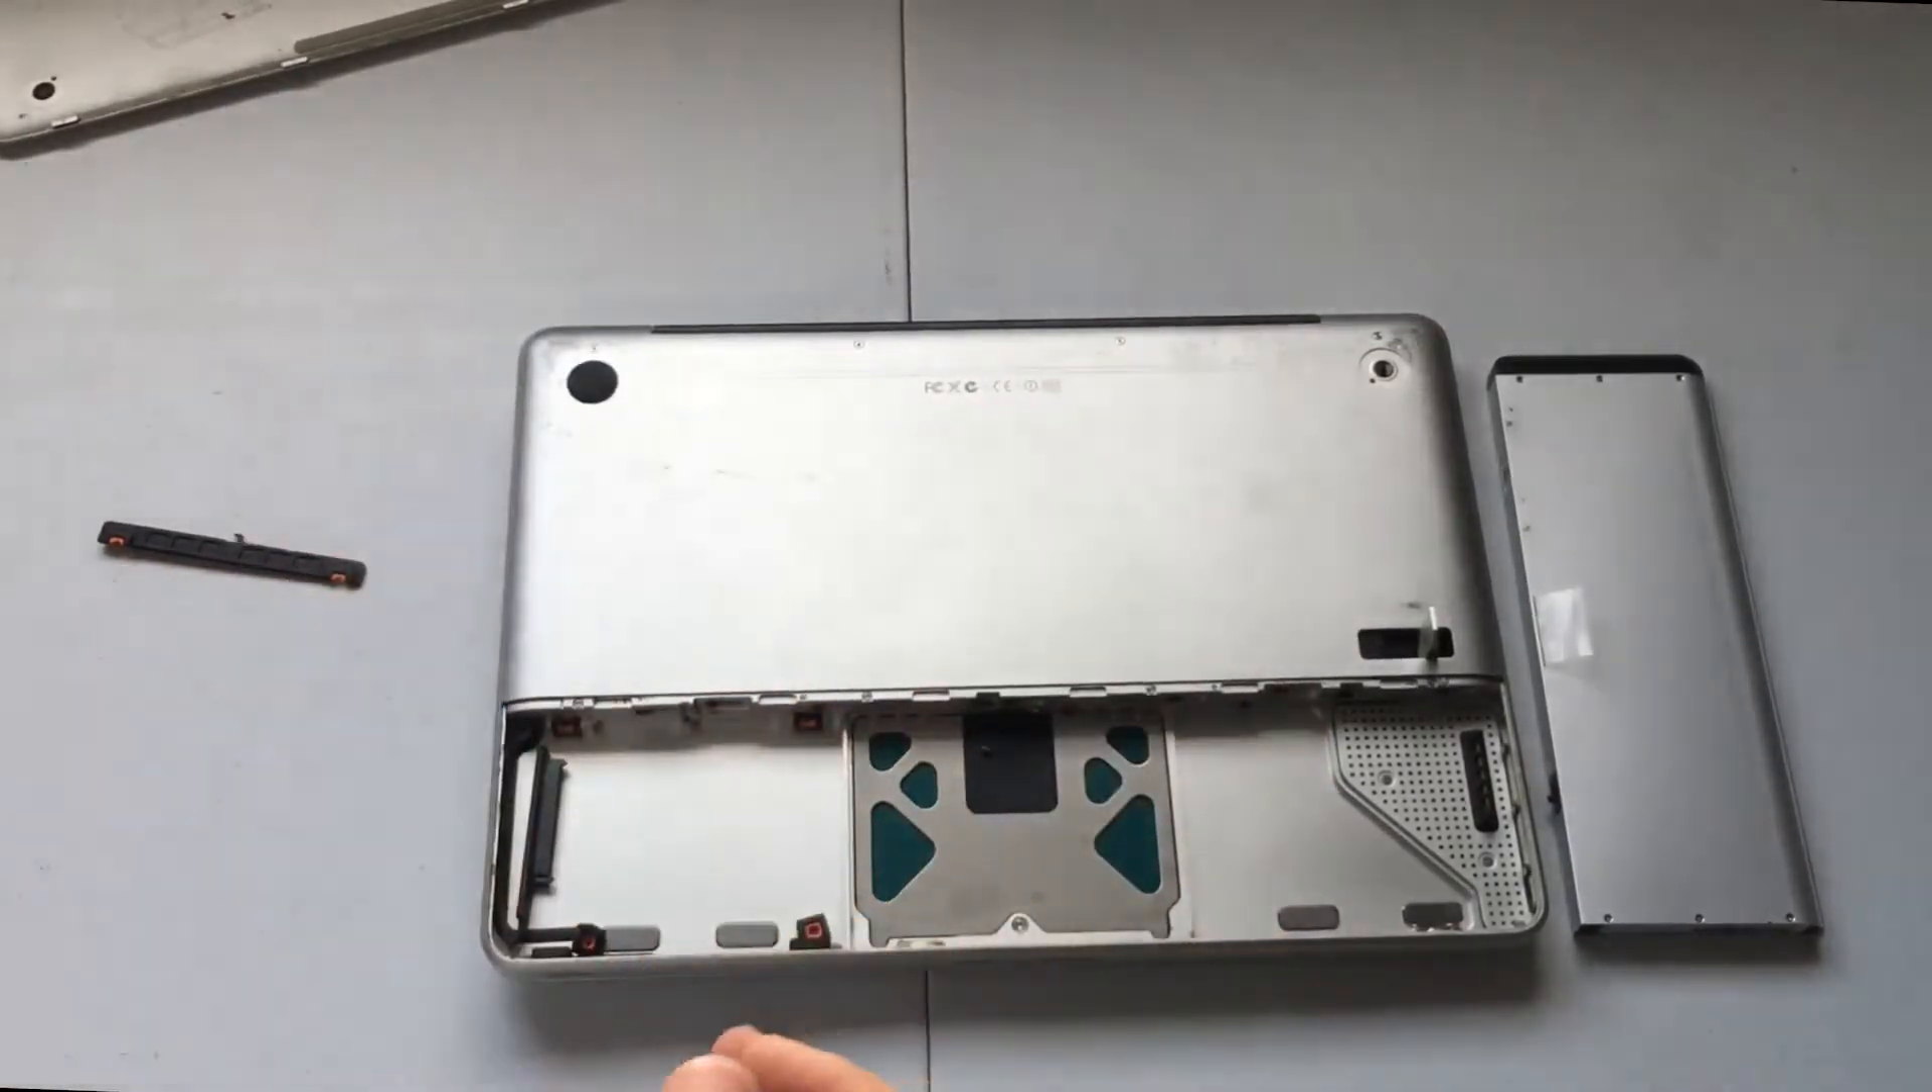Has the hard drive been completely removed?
Yes.